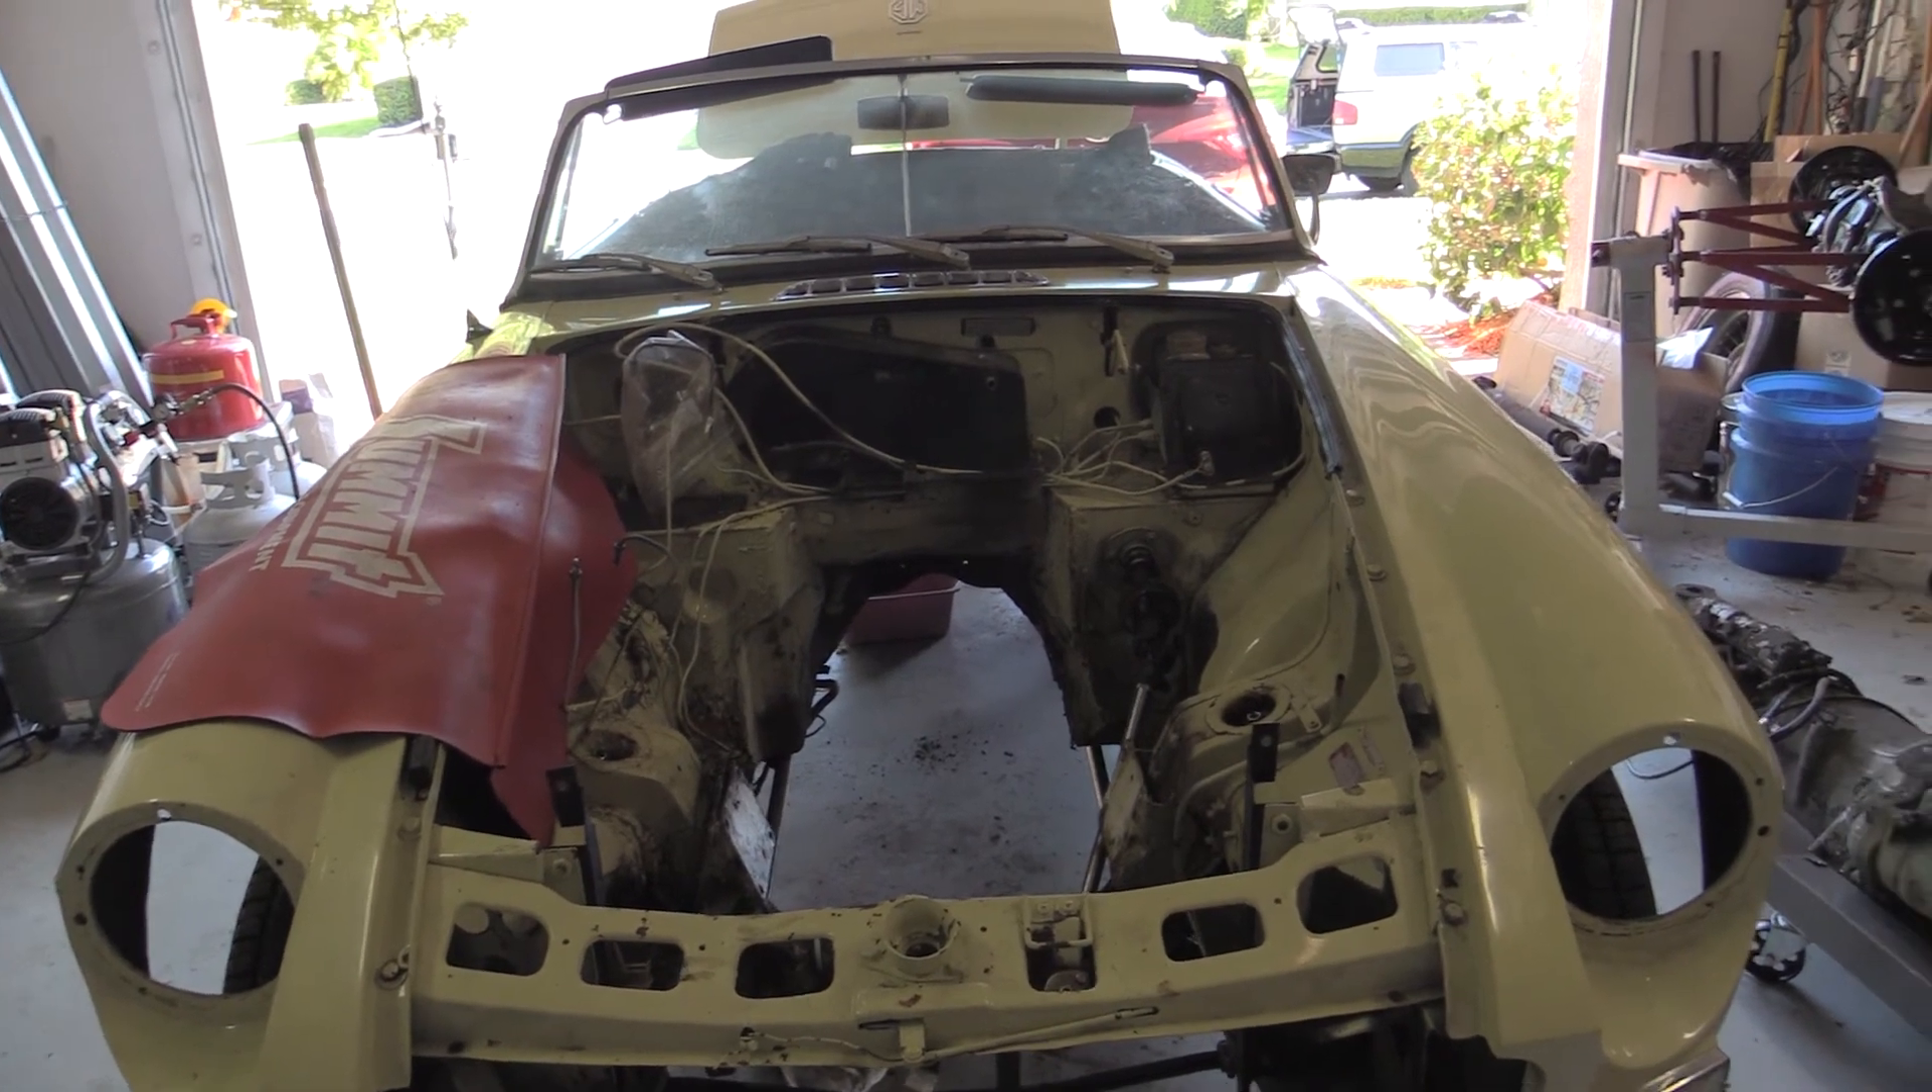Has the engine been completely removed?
Yes.